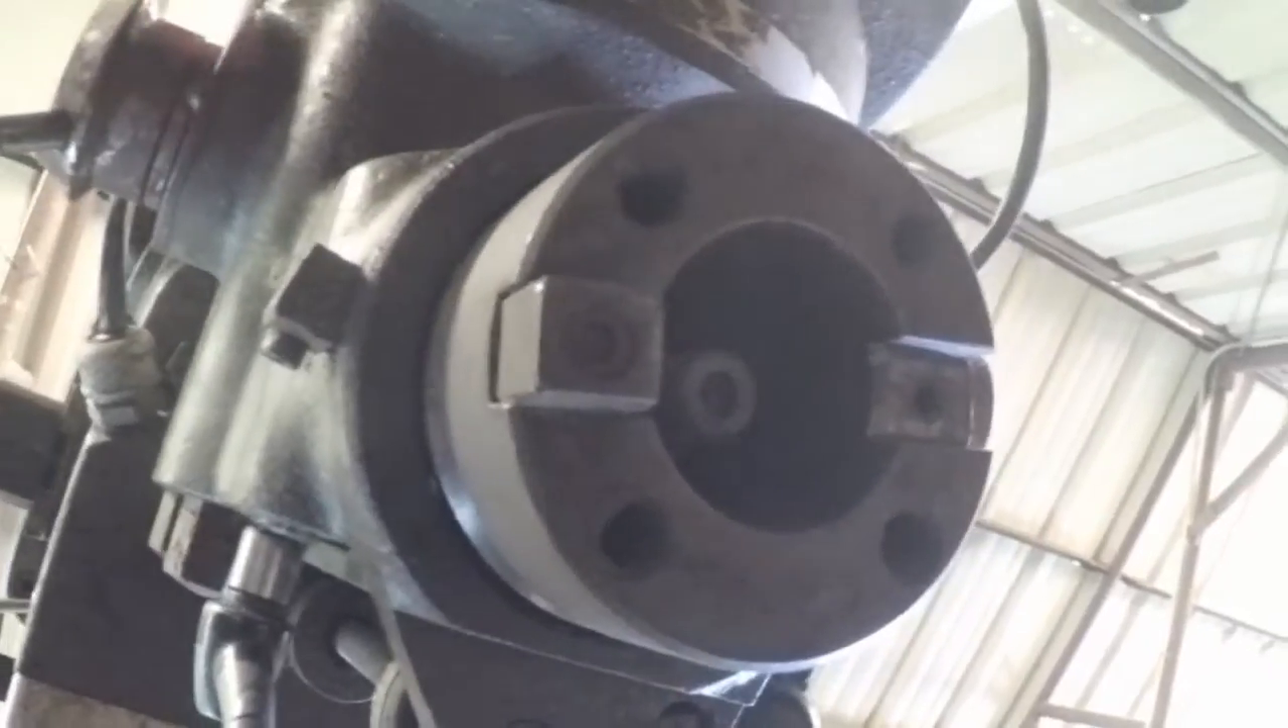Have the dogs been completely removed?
No.